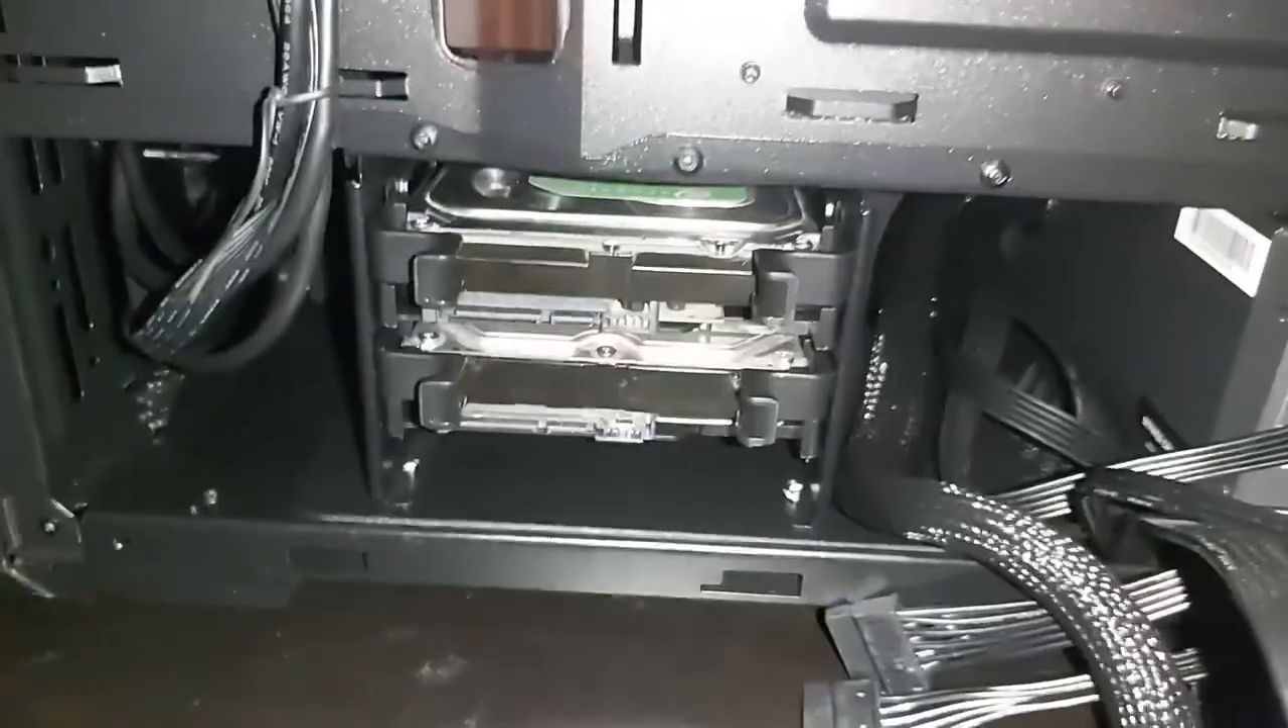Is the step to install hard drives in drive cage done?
Yes.